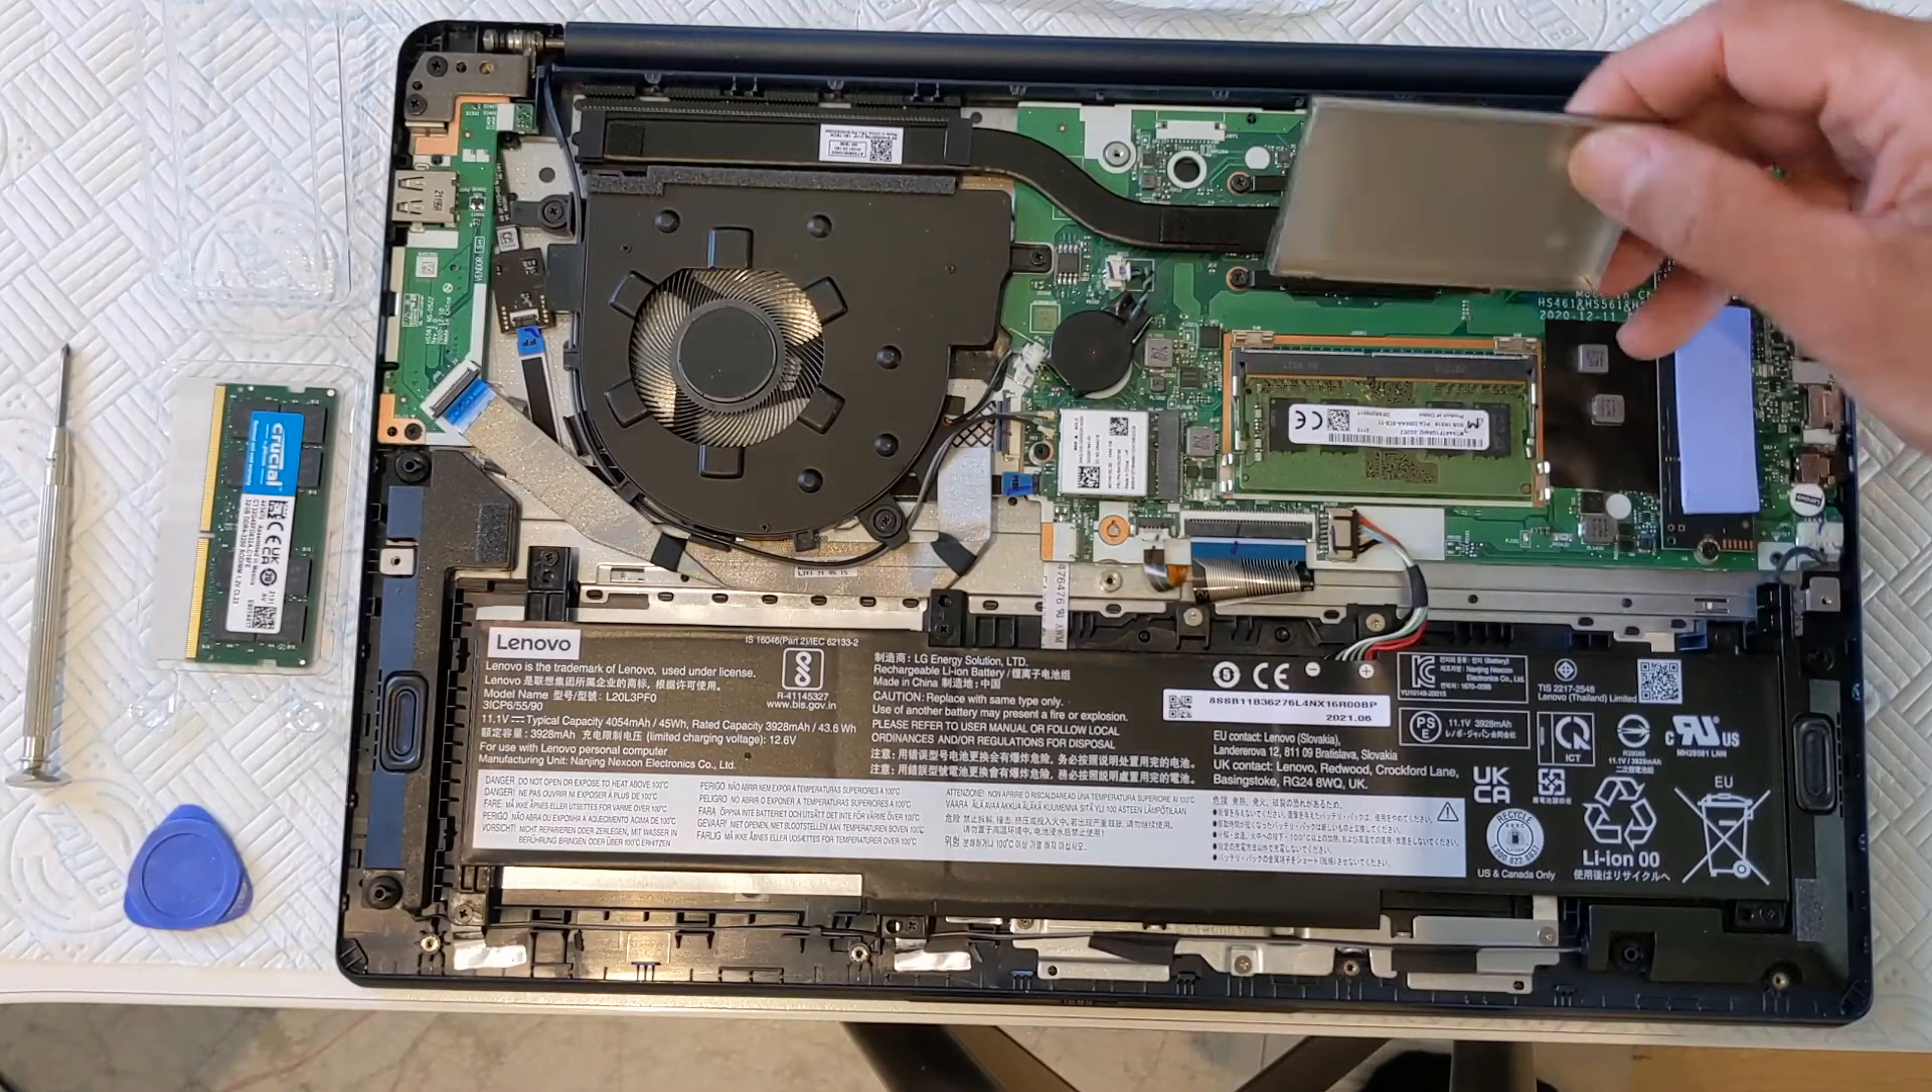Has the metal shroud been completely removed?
Yes.